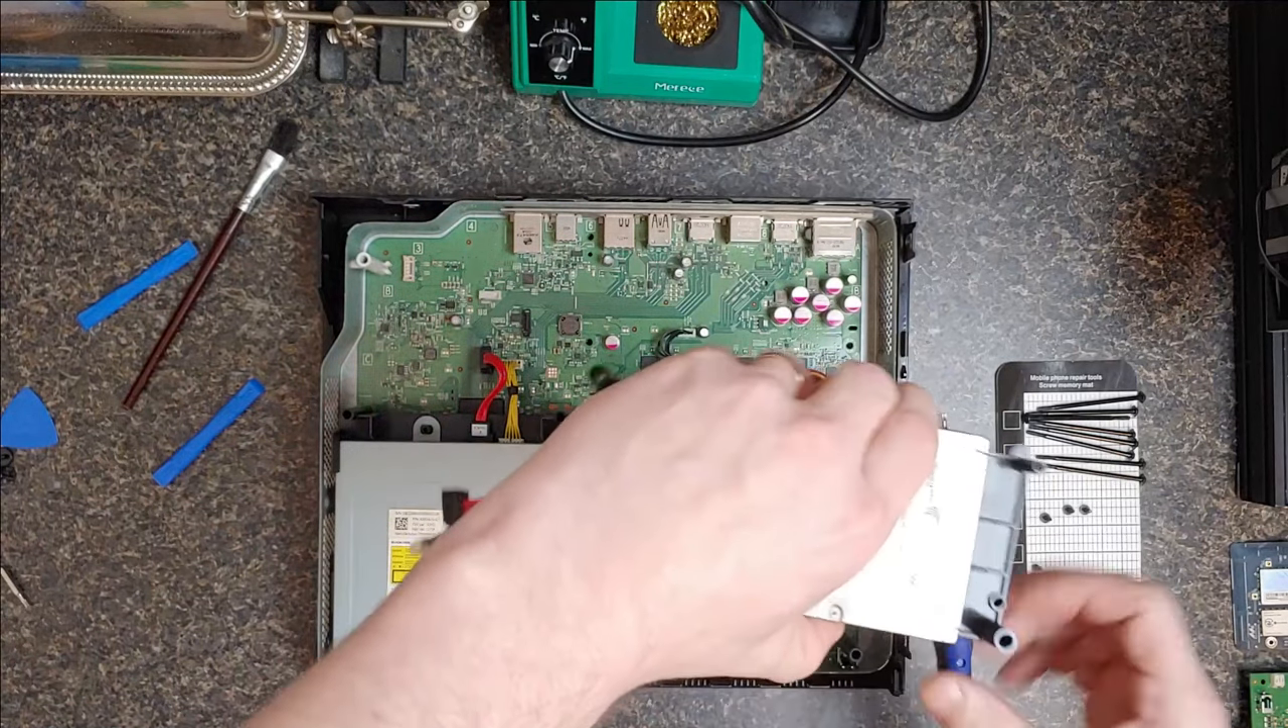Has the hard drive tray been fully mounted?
No.